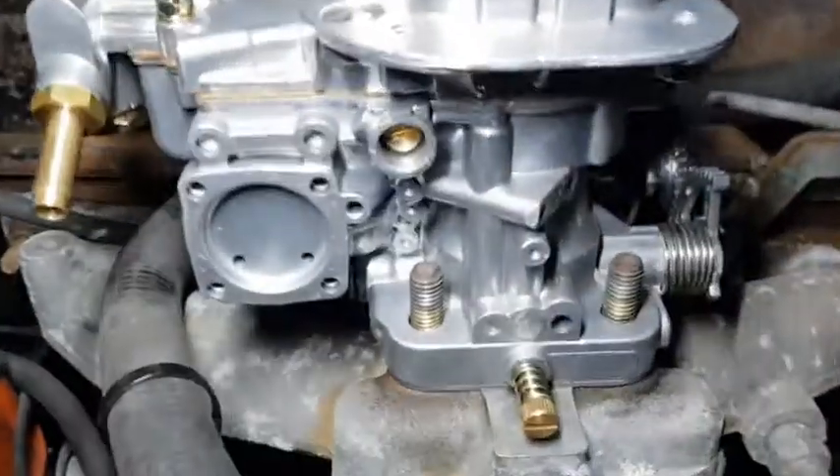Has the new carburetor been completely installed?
No.